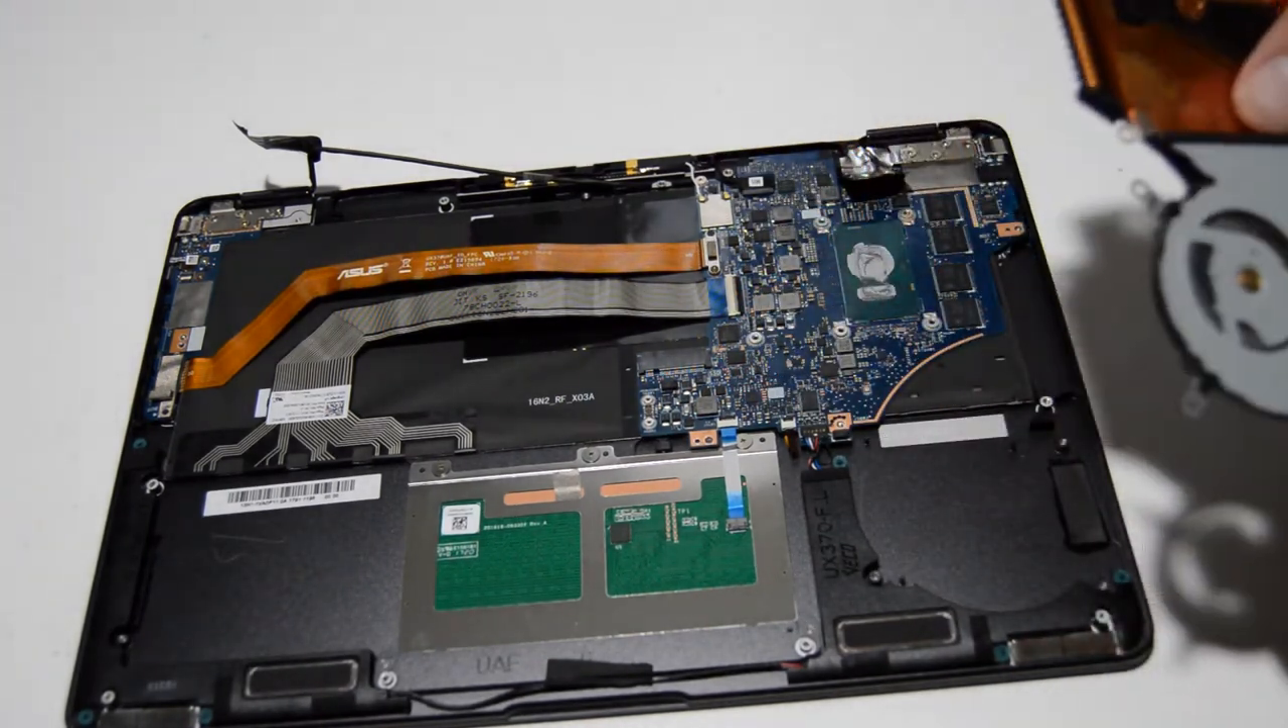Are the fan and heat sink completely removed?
Yes.